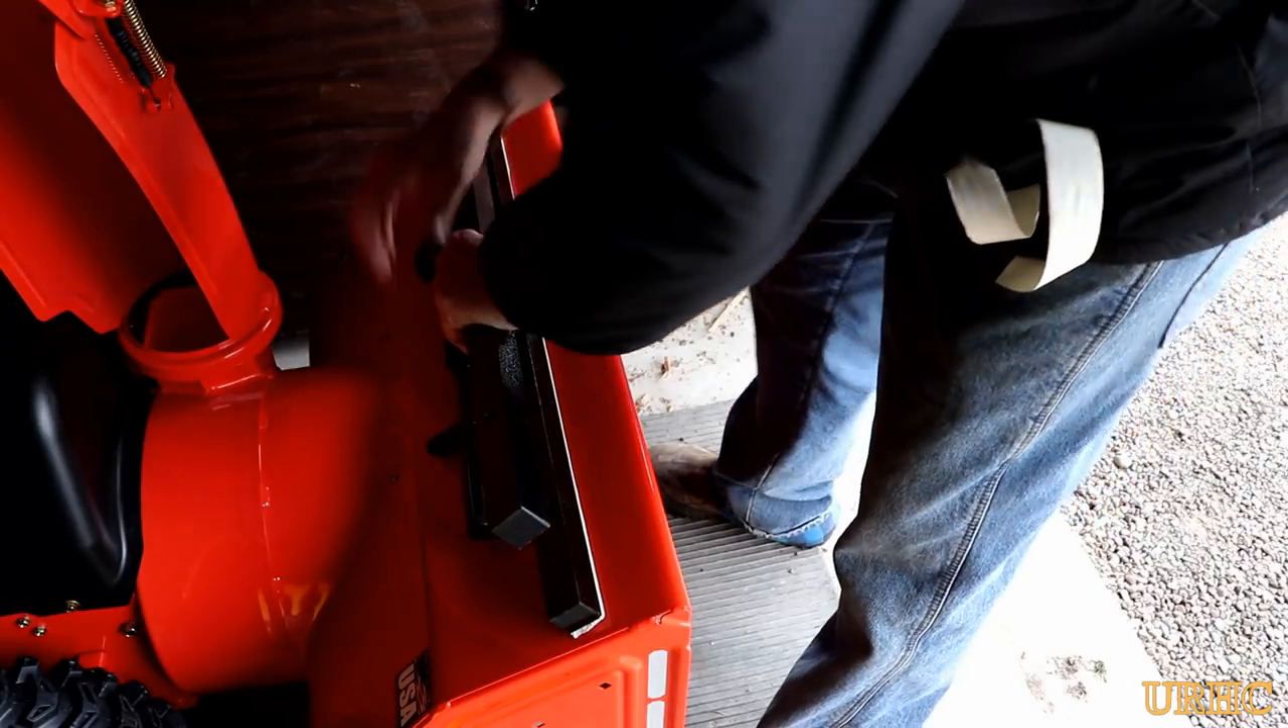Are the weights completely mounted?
No.